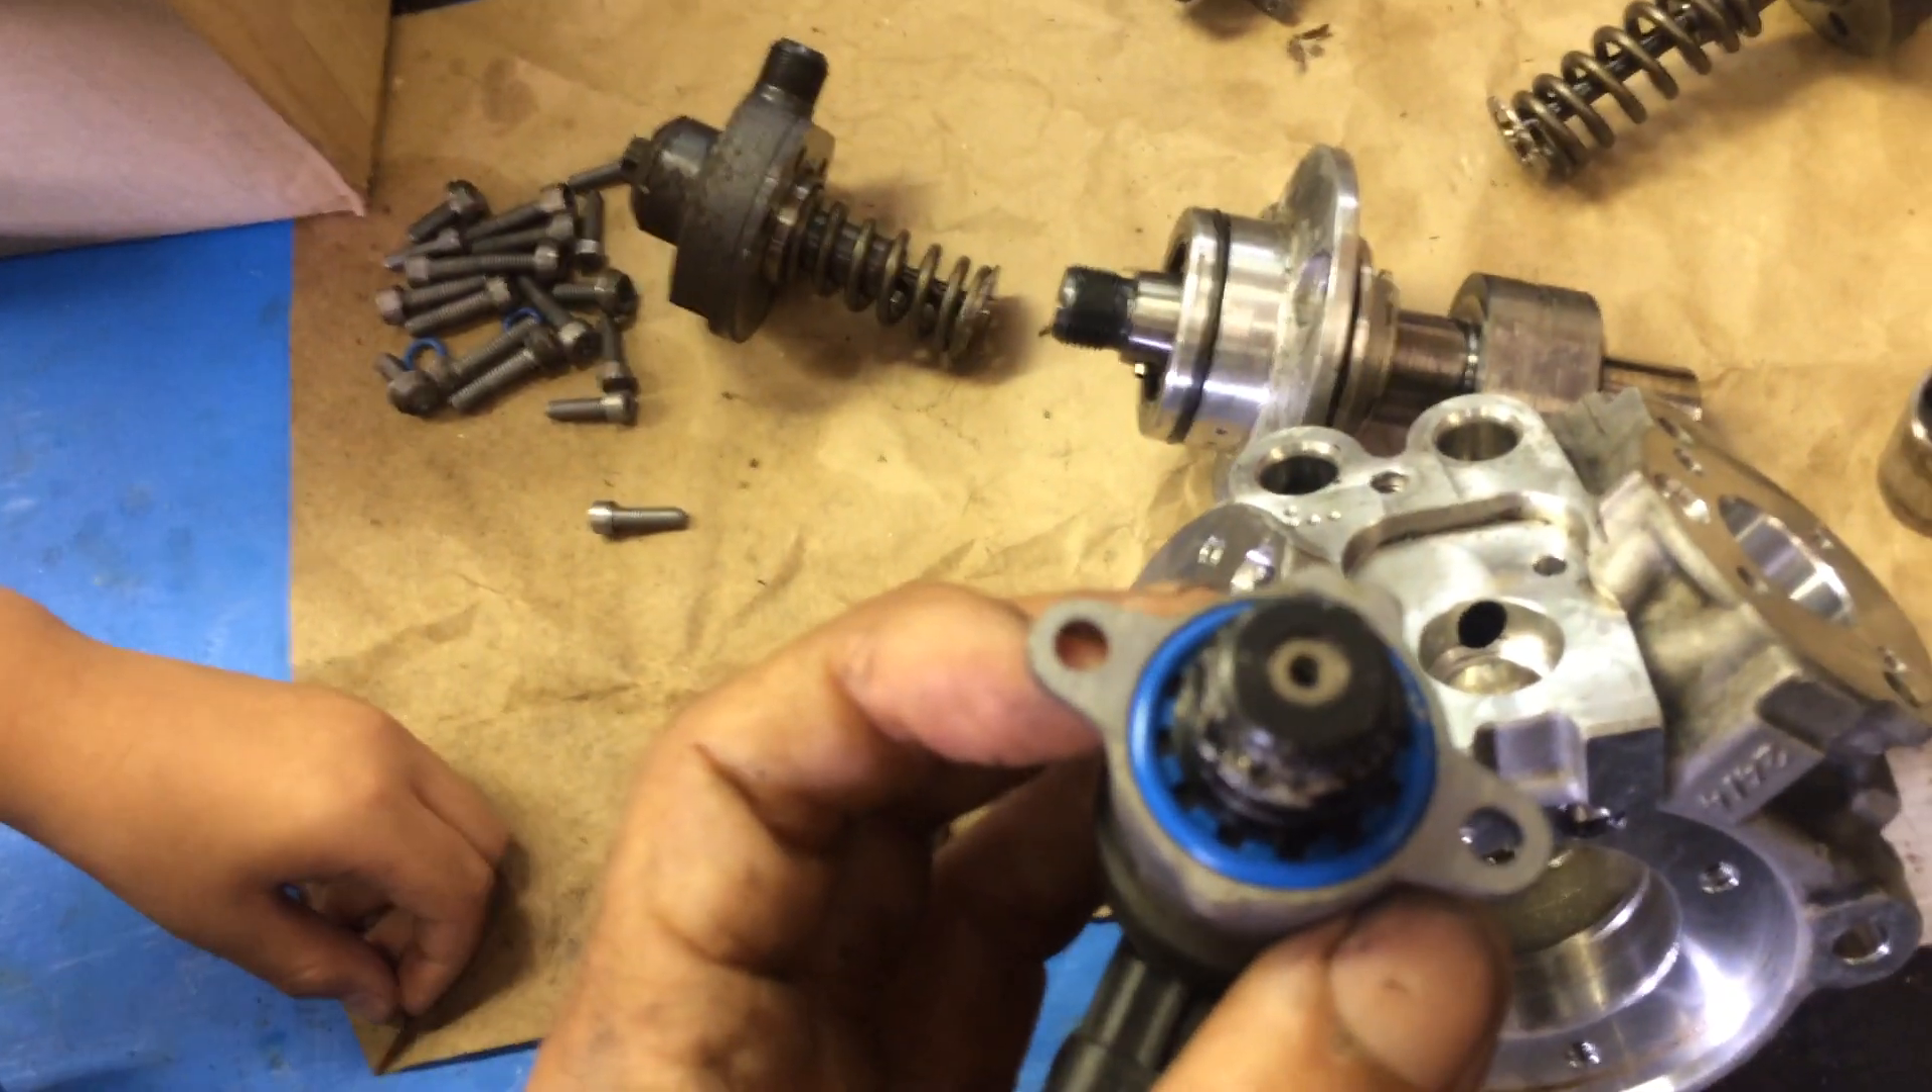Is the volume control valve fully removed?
Yes.